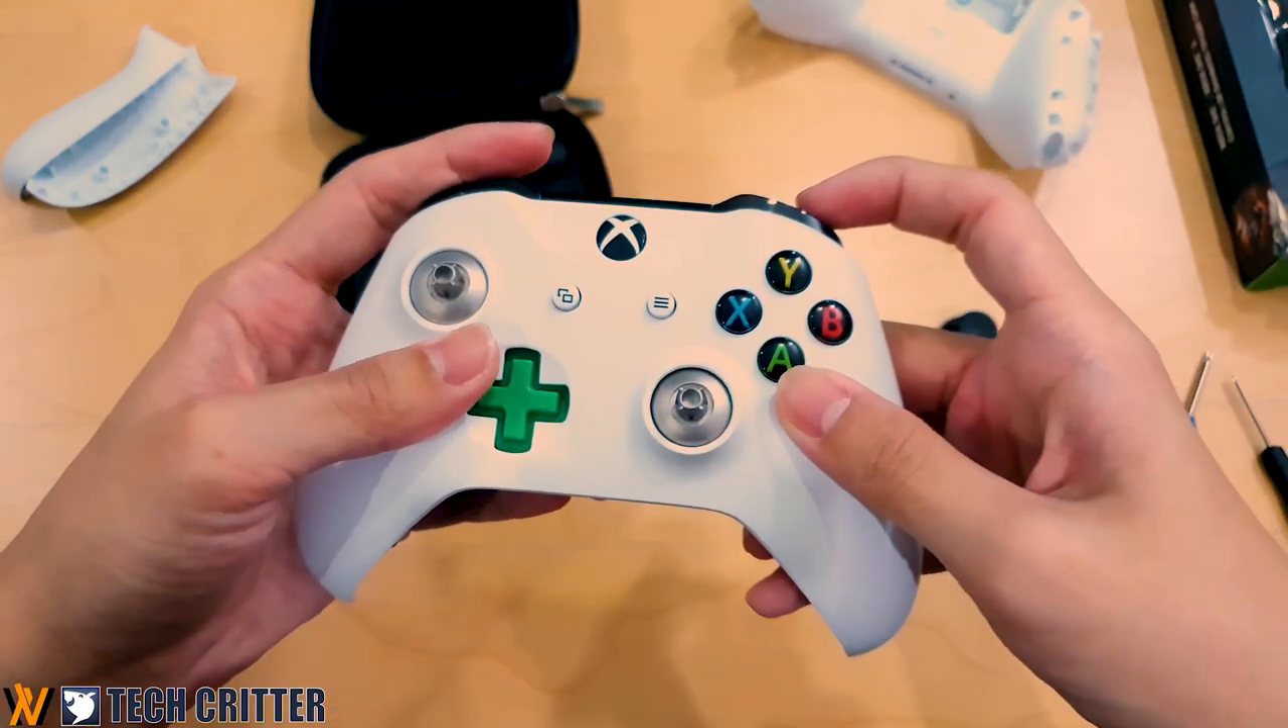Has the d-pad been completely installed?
Yes.